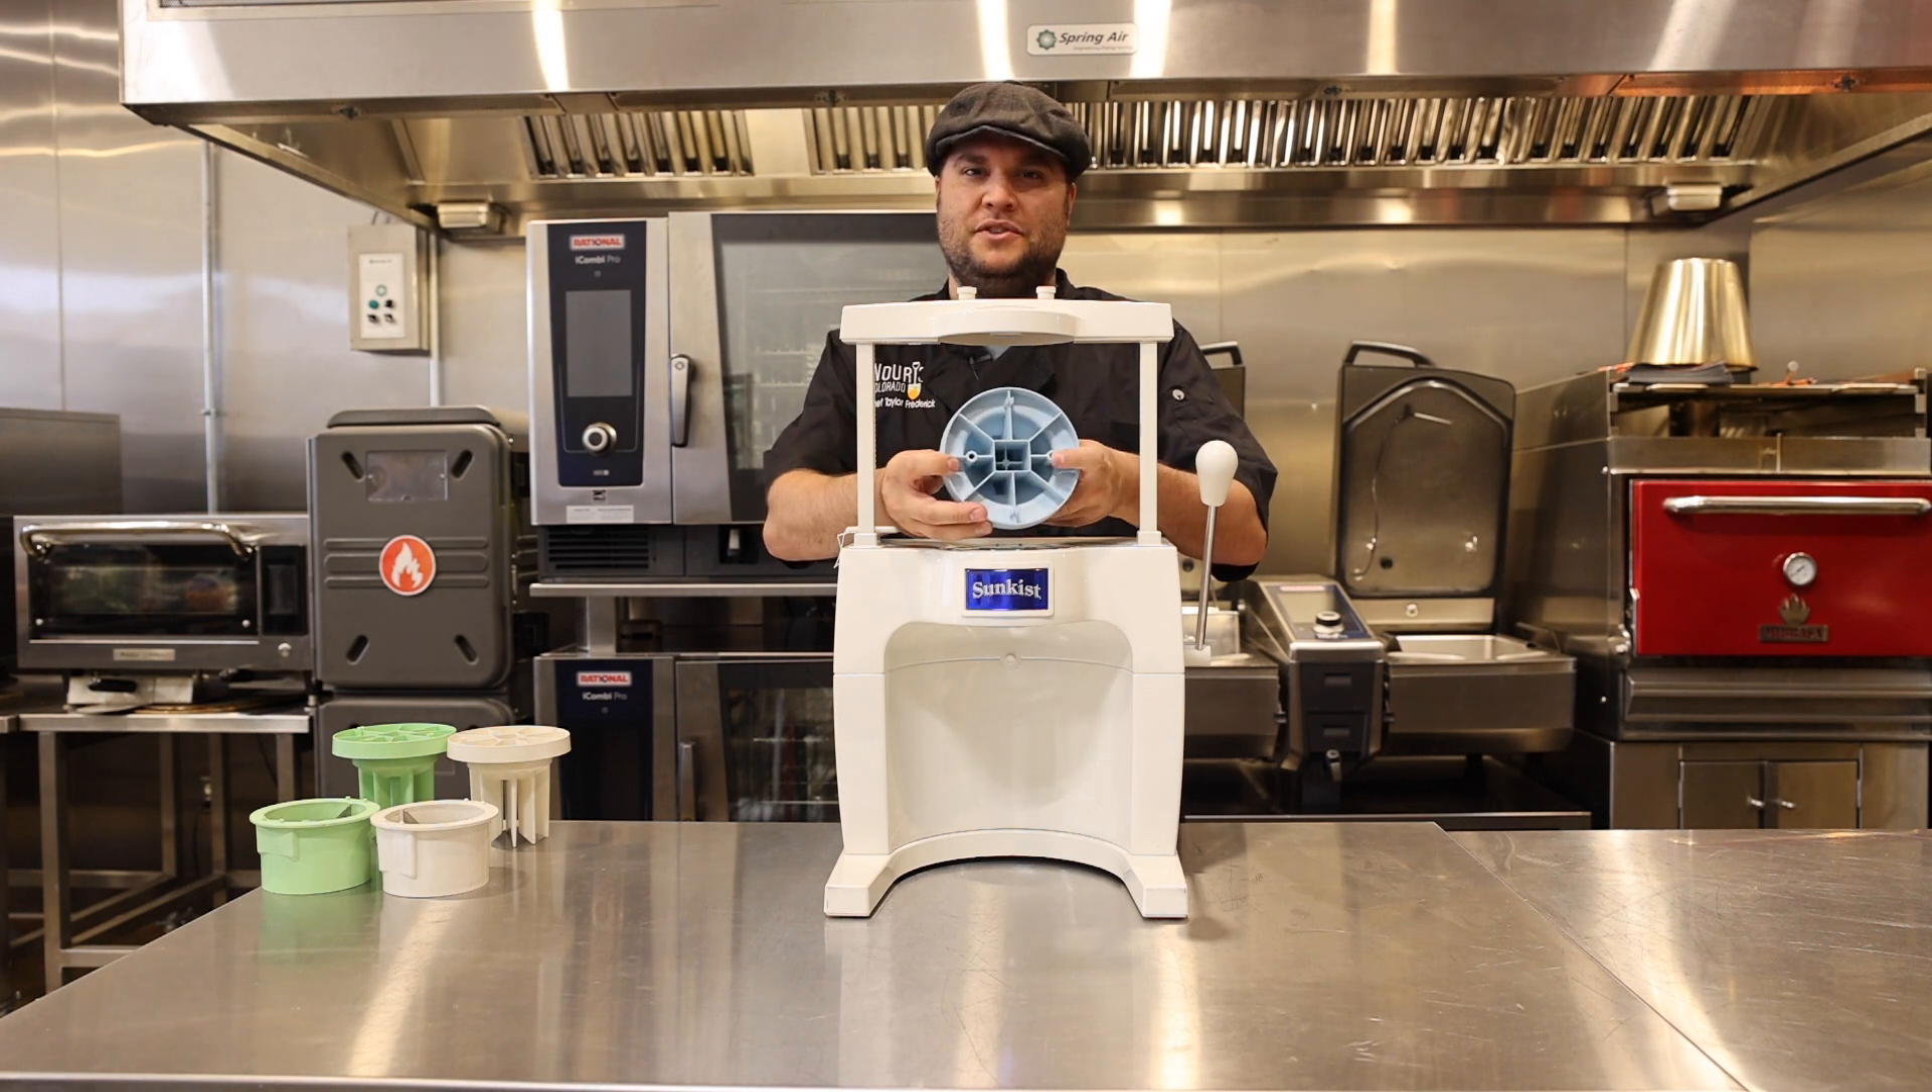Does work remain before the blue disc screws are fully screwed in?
Yes.